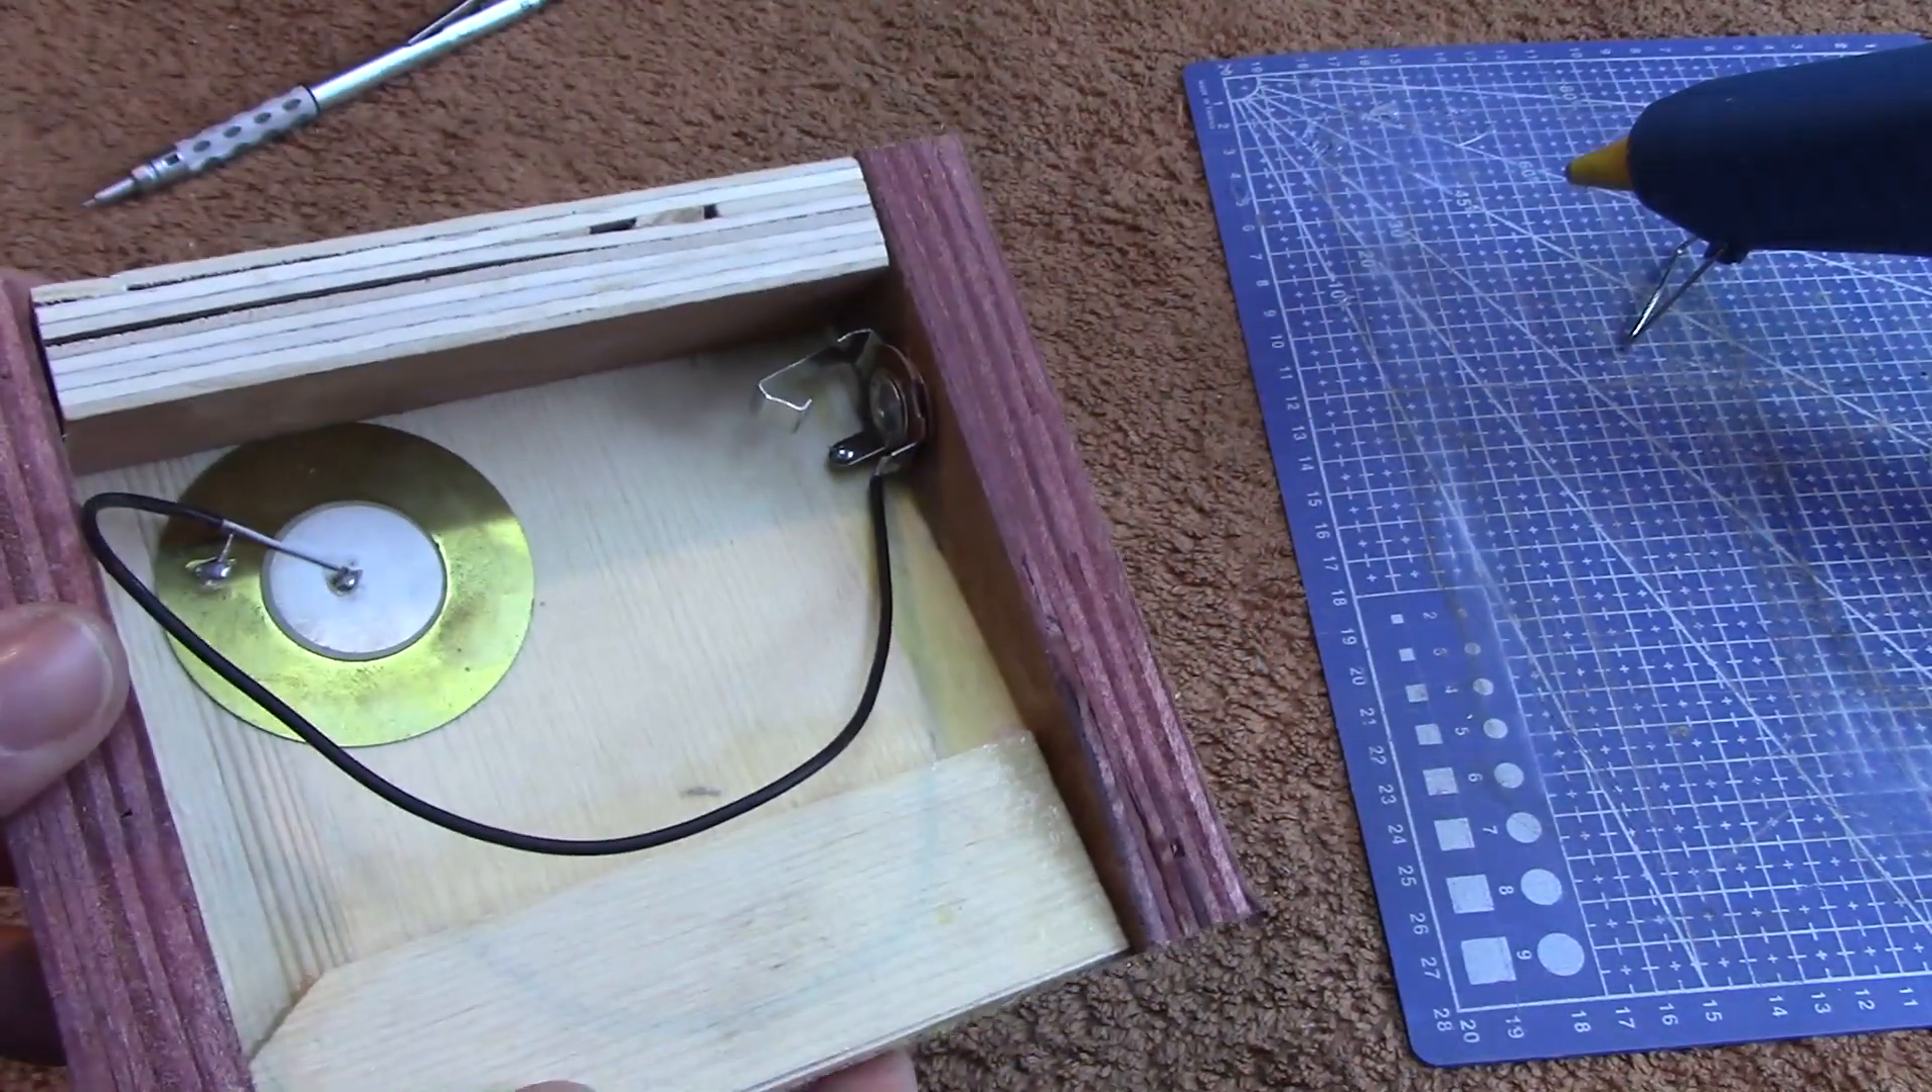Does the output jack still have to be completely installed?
No.